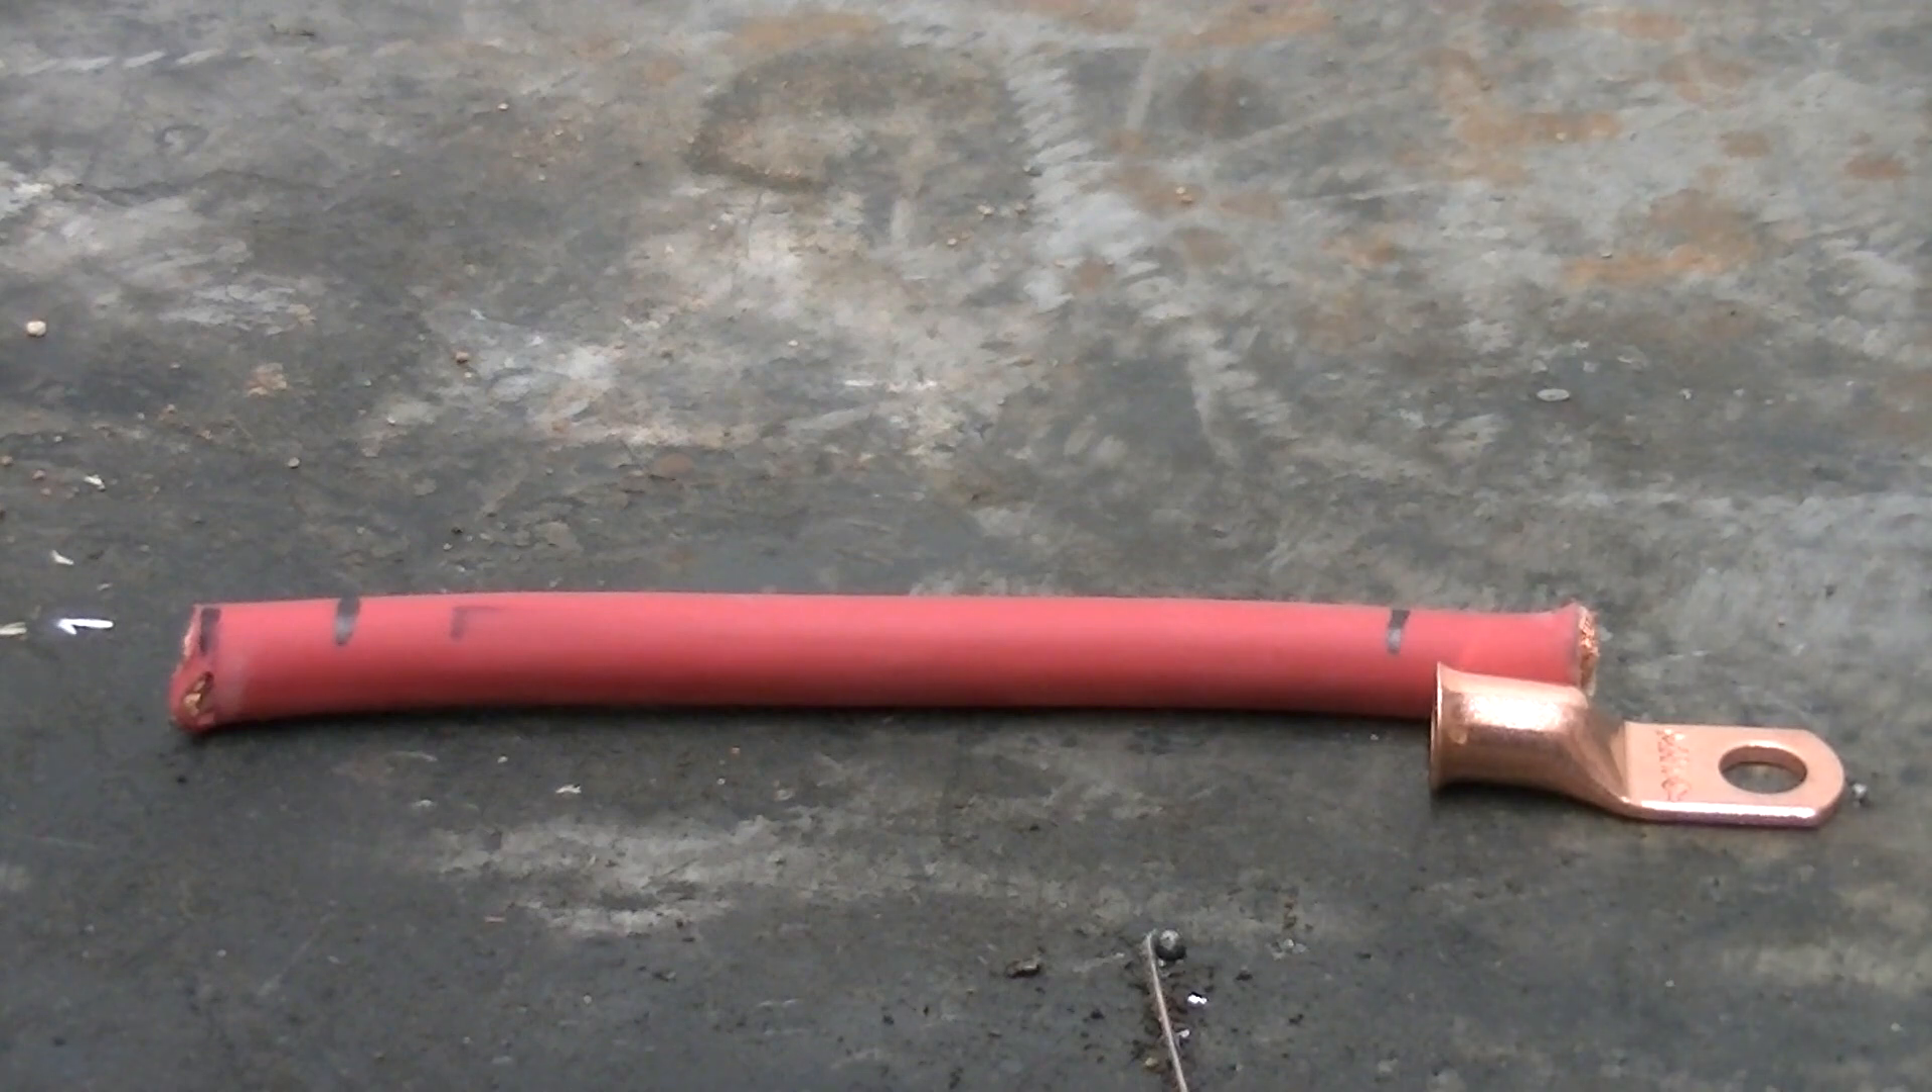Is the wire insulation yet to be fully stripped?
Yes.